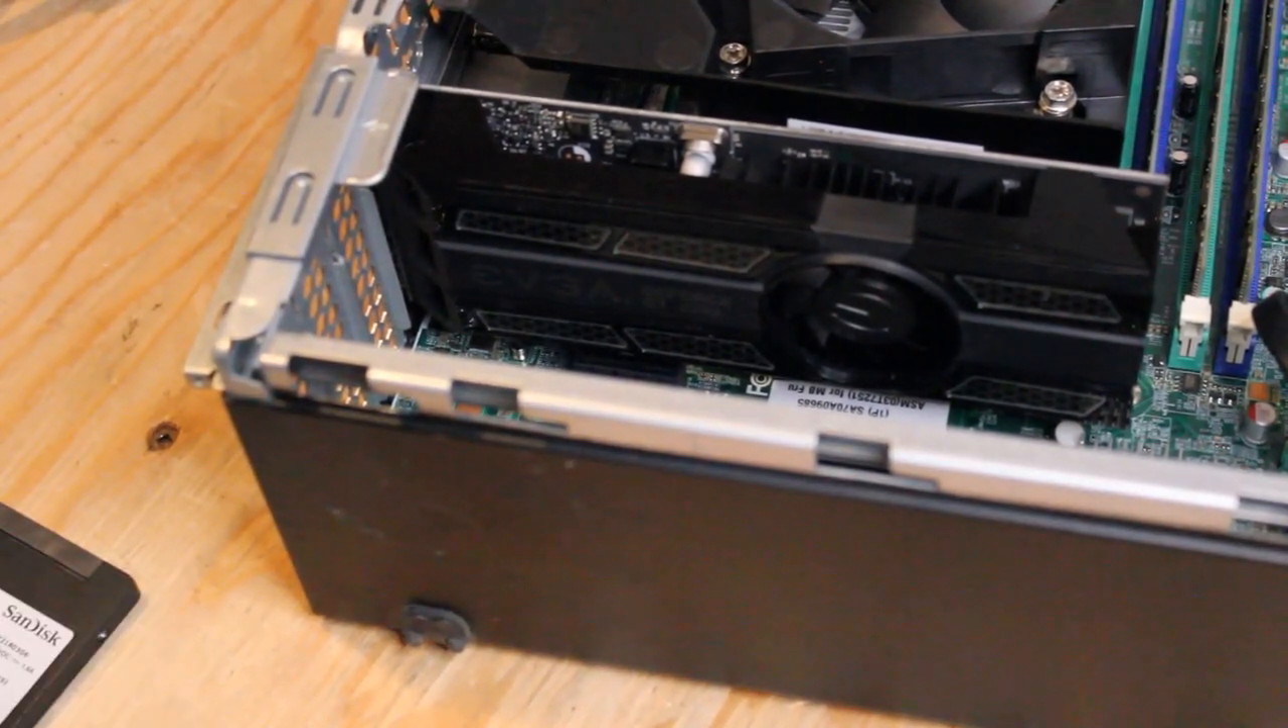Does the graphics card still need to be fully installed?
No.